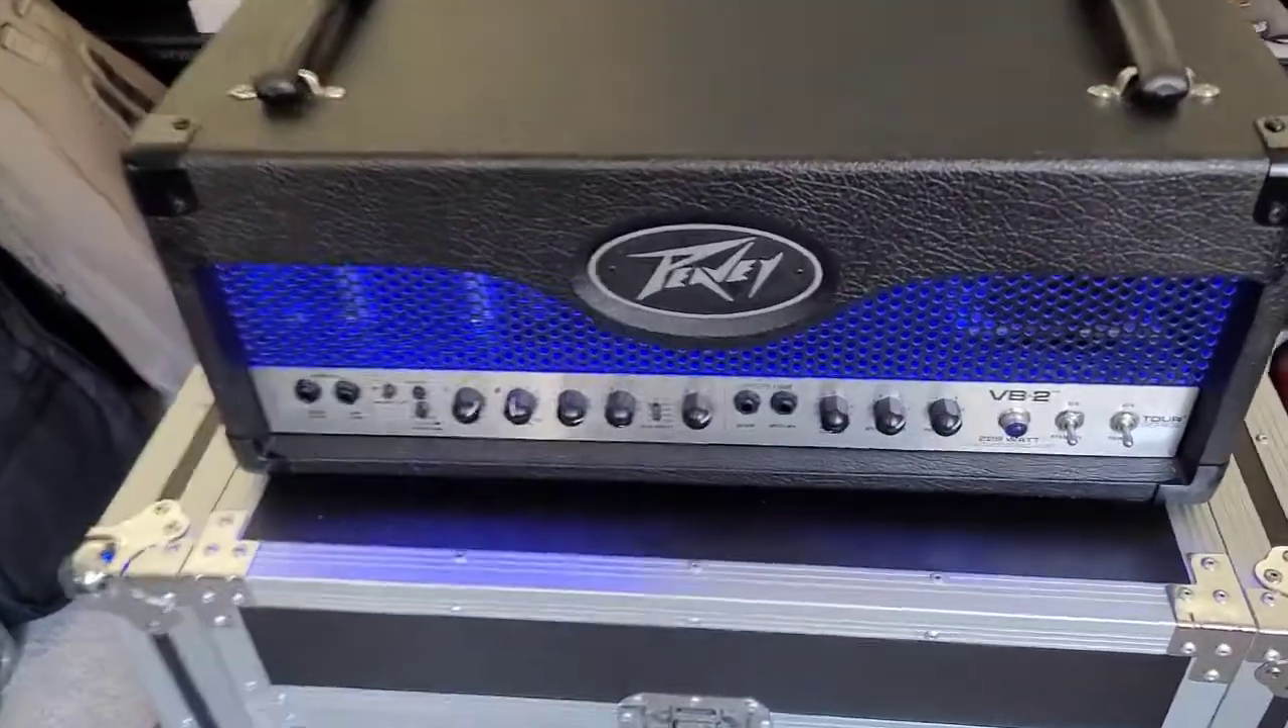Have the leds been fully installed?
Yes.